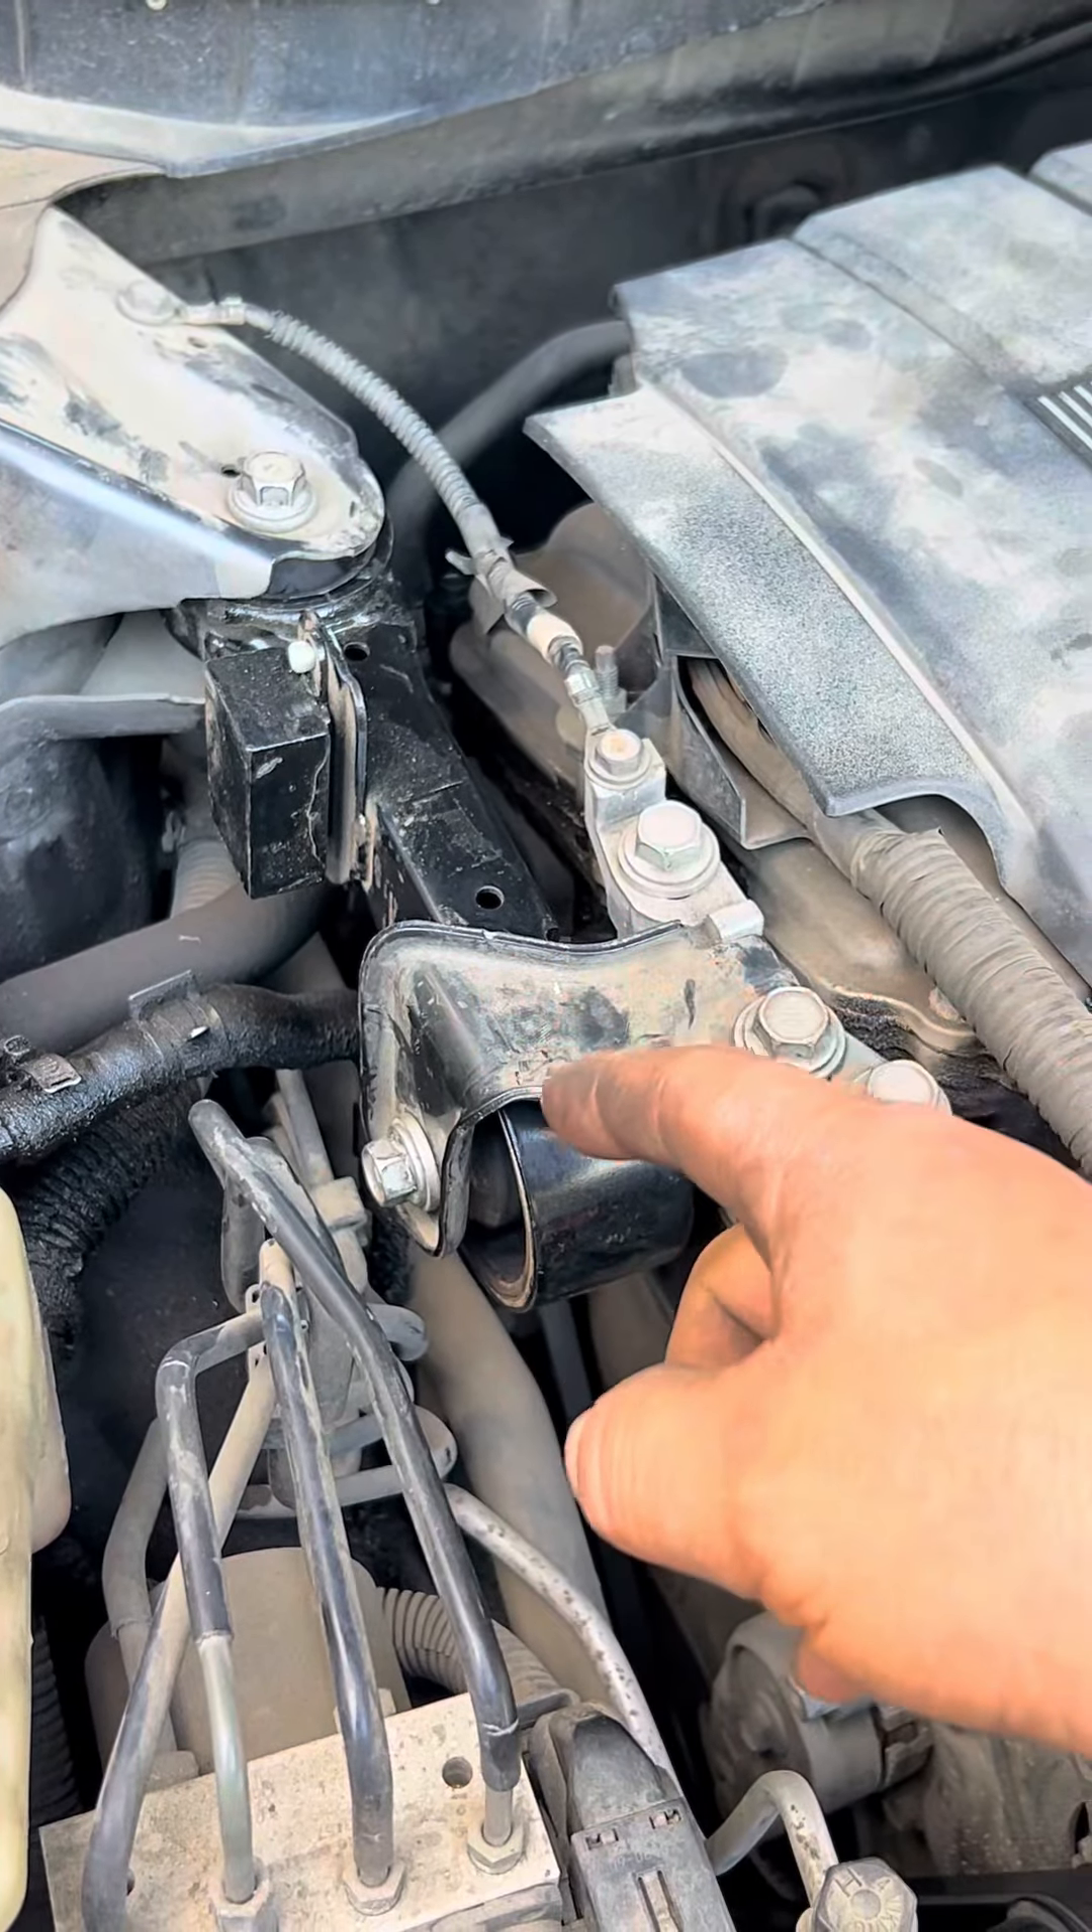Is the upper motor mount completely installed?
Yes.